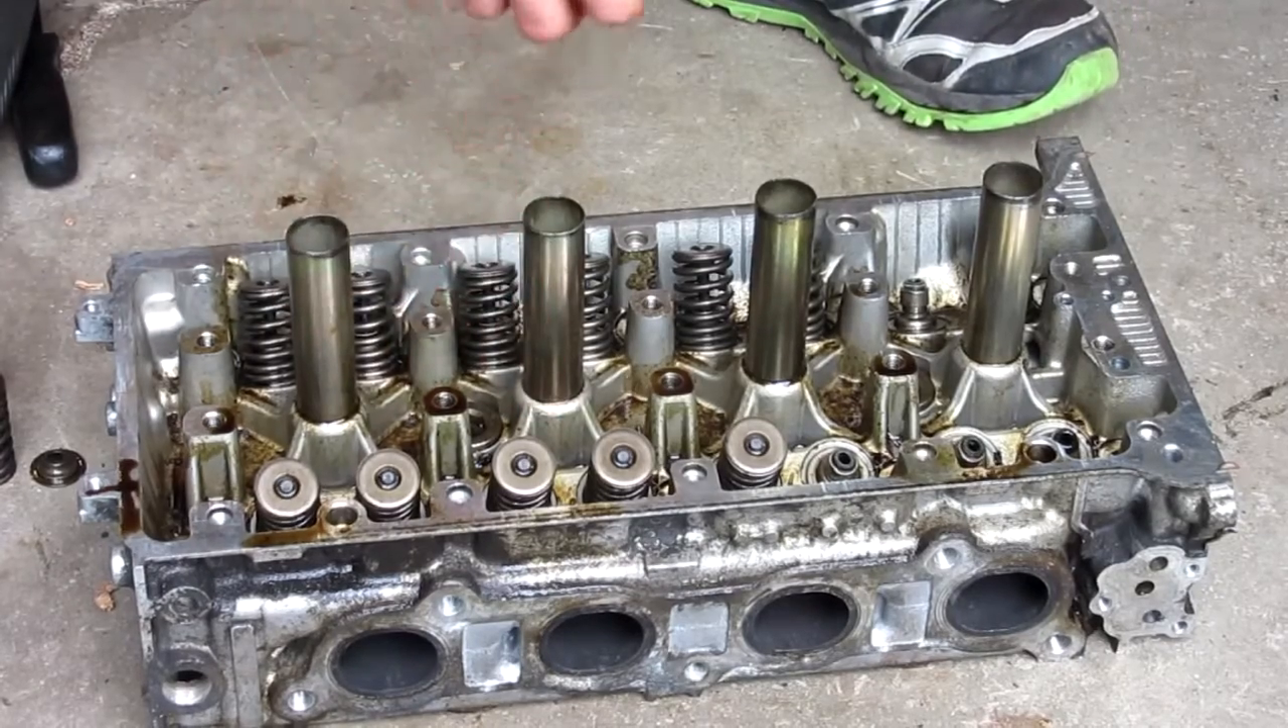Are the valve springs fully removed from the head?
No.